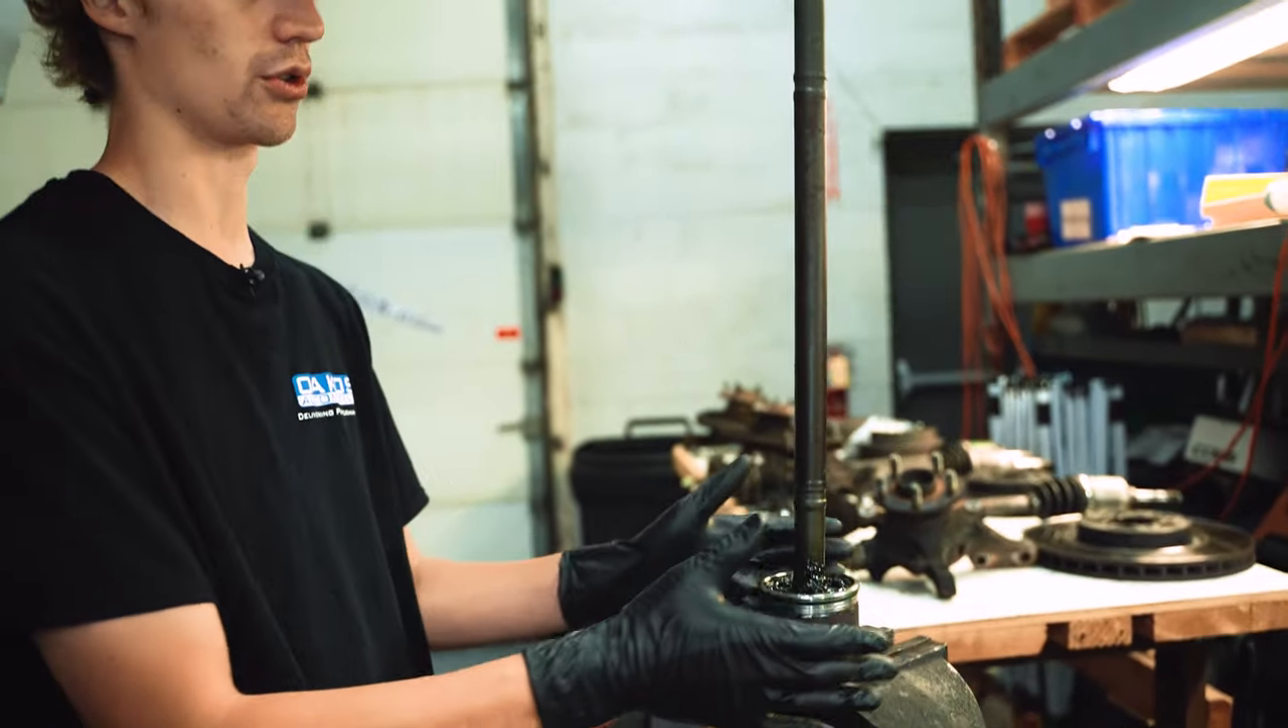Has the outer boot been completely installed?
No.